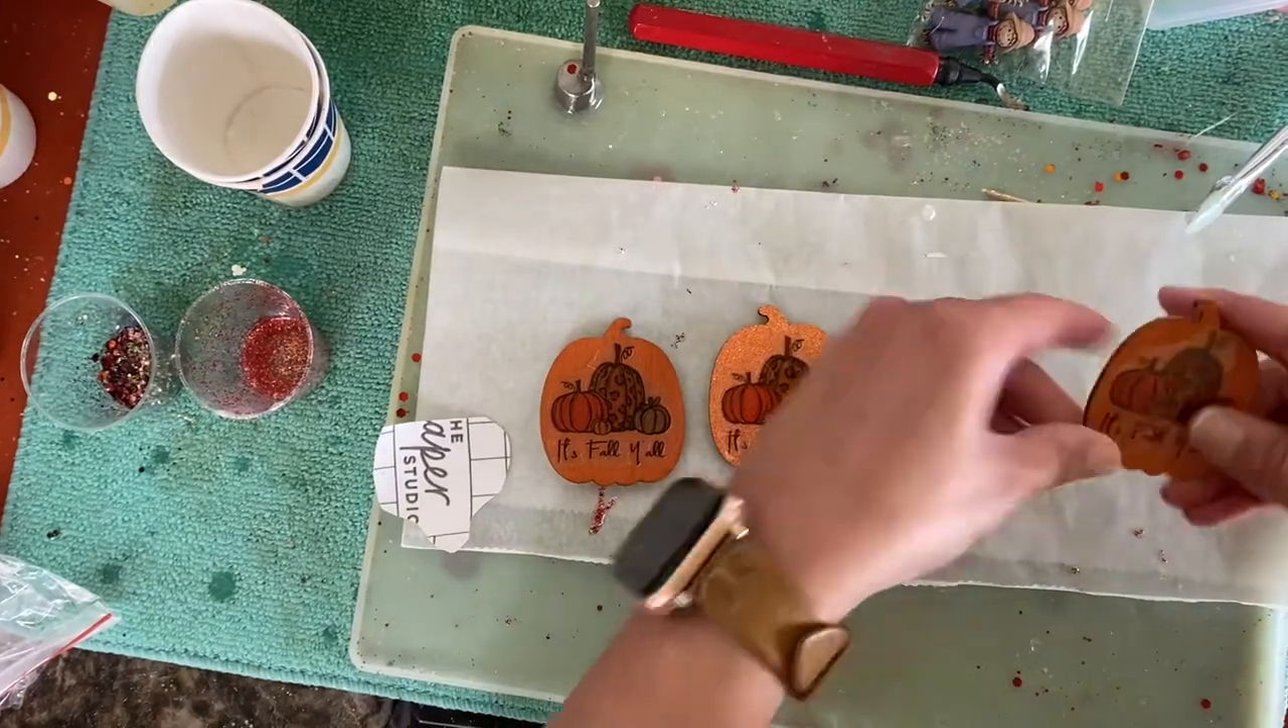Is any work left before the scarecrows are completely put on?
Yes.